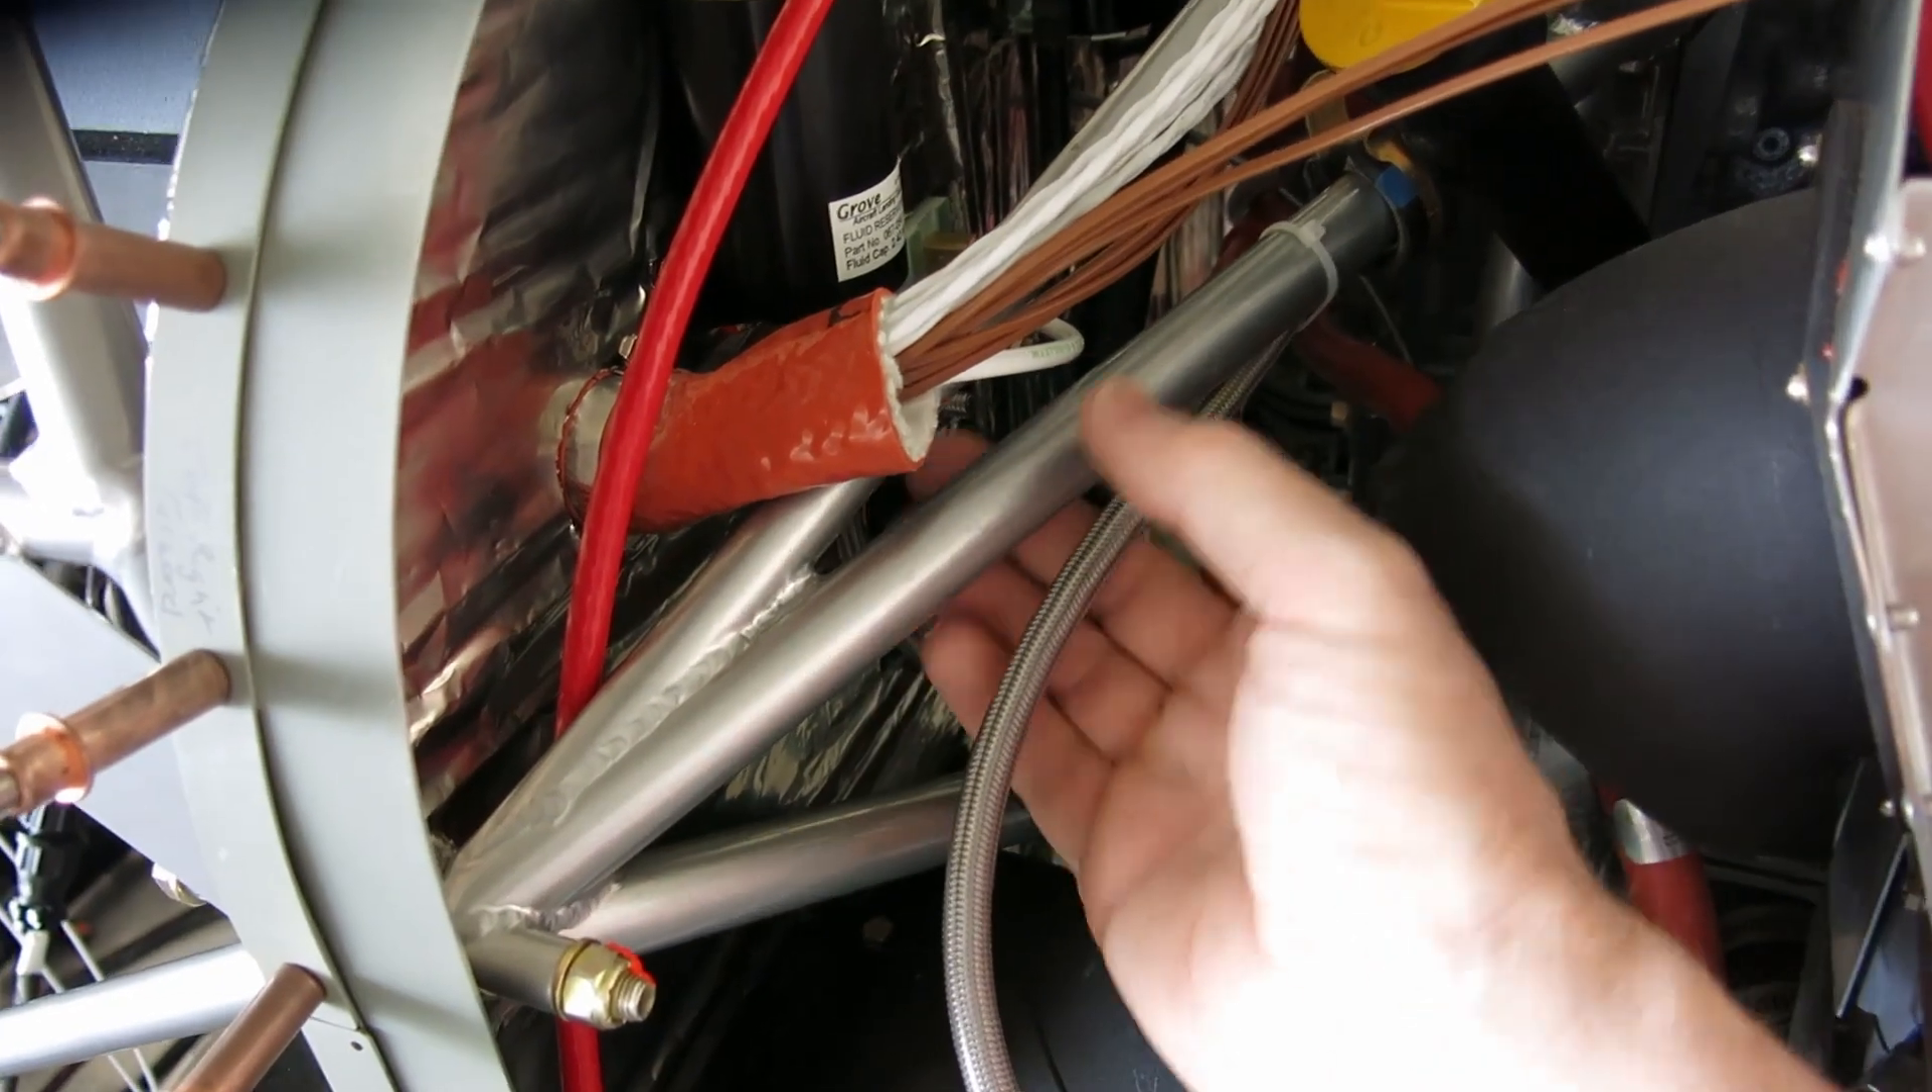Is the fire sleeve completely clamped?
No.